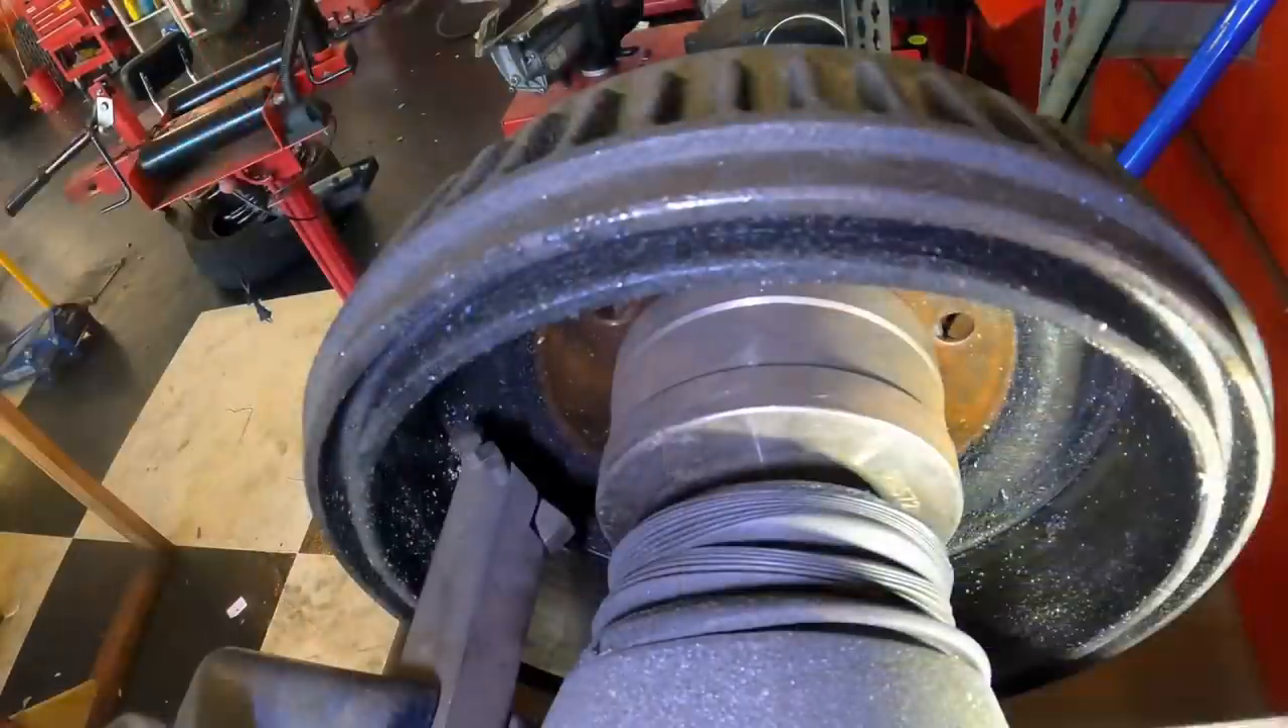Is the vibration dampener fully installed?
No.